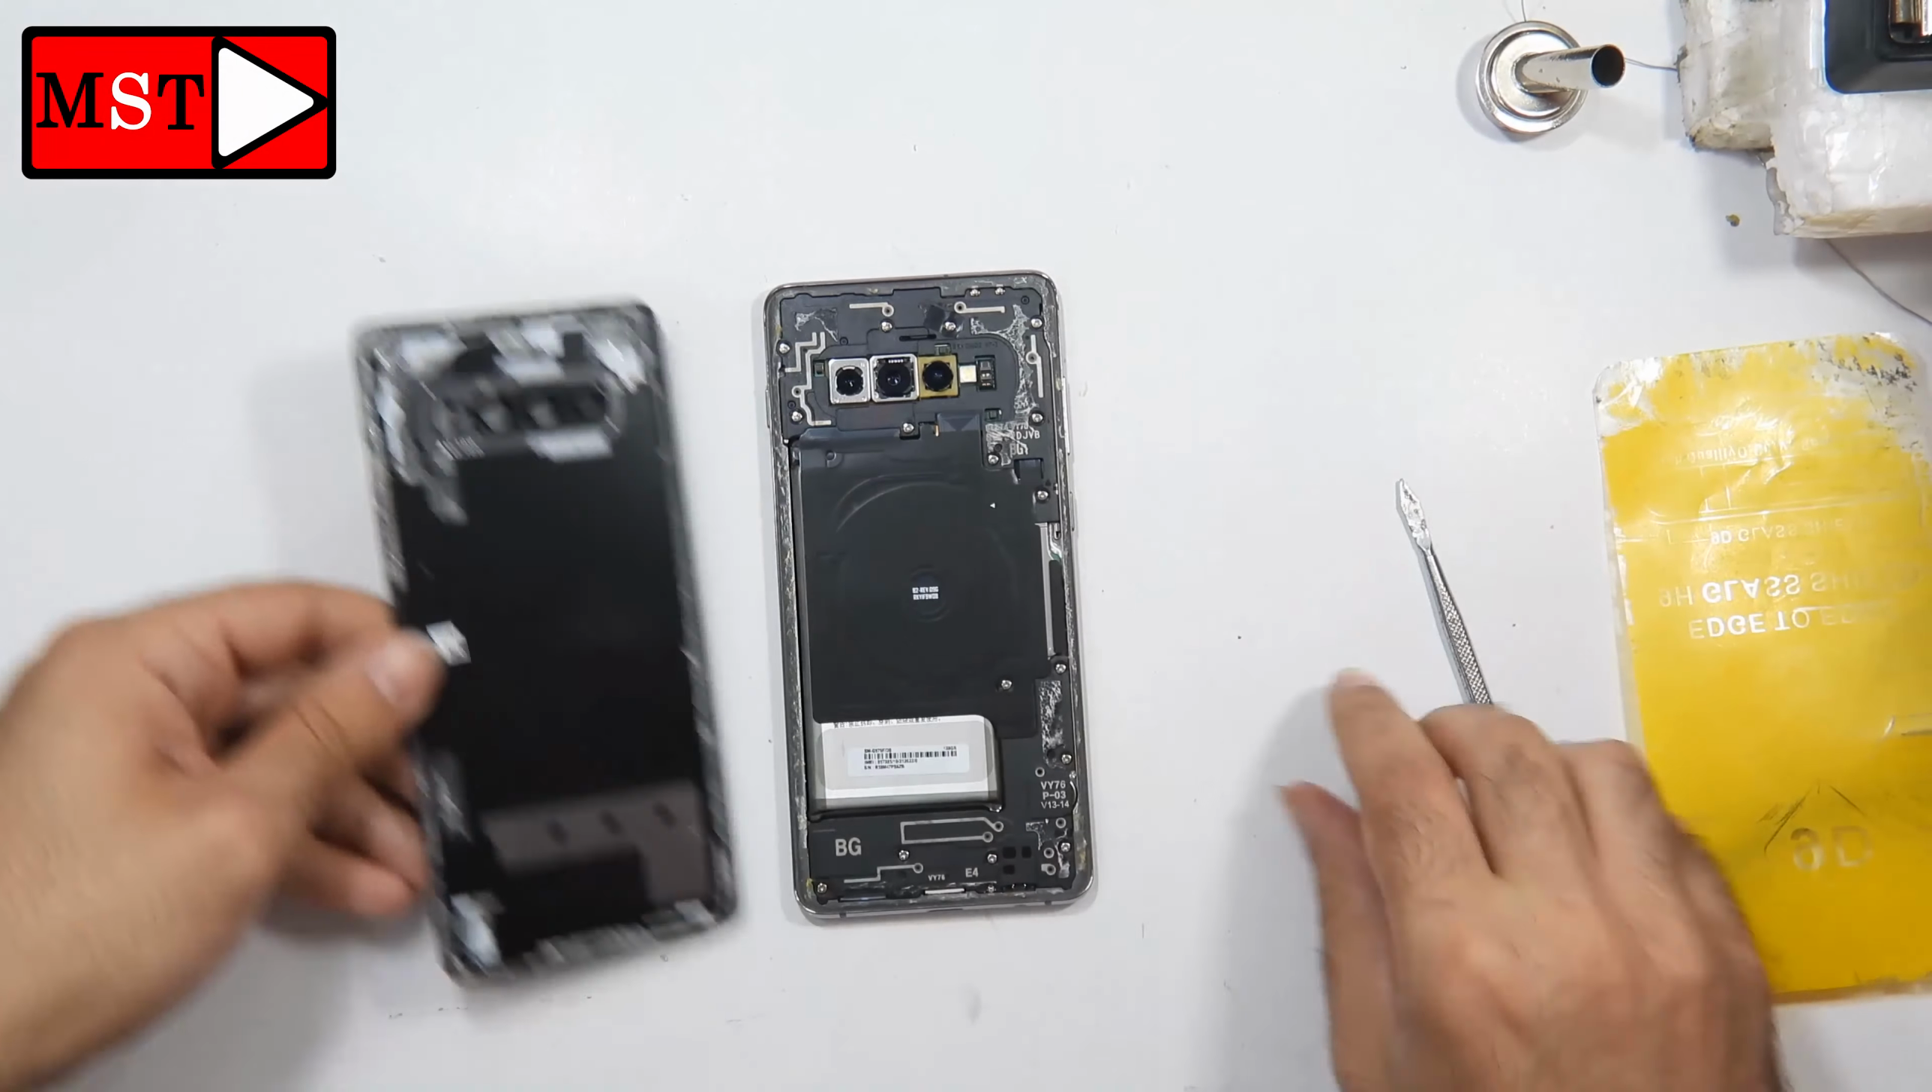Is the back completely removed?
Yes.